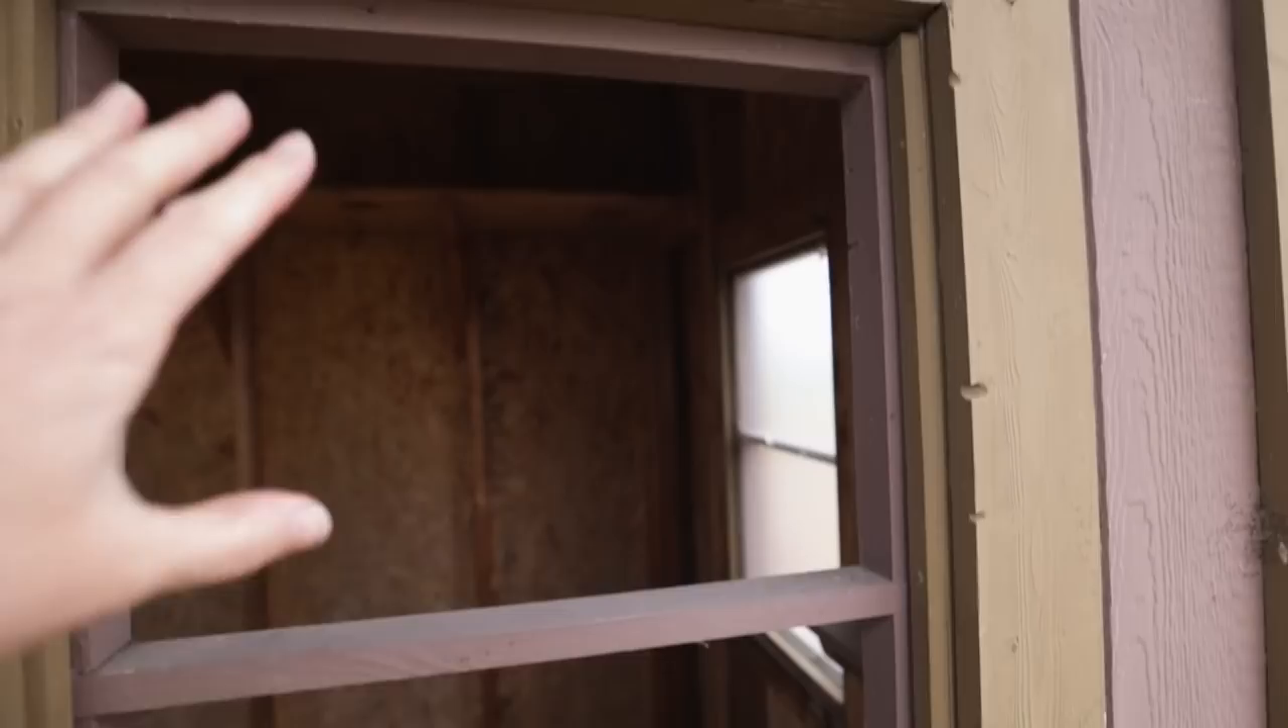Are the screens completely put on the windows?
No.